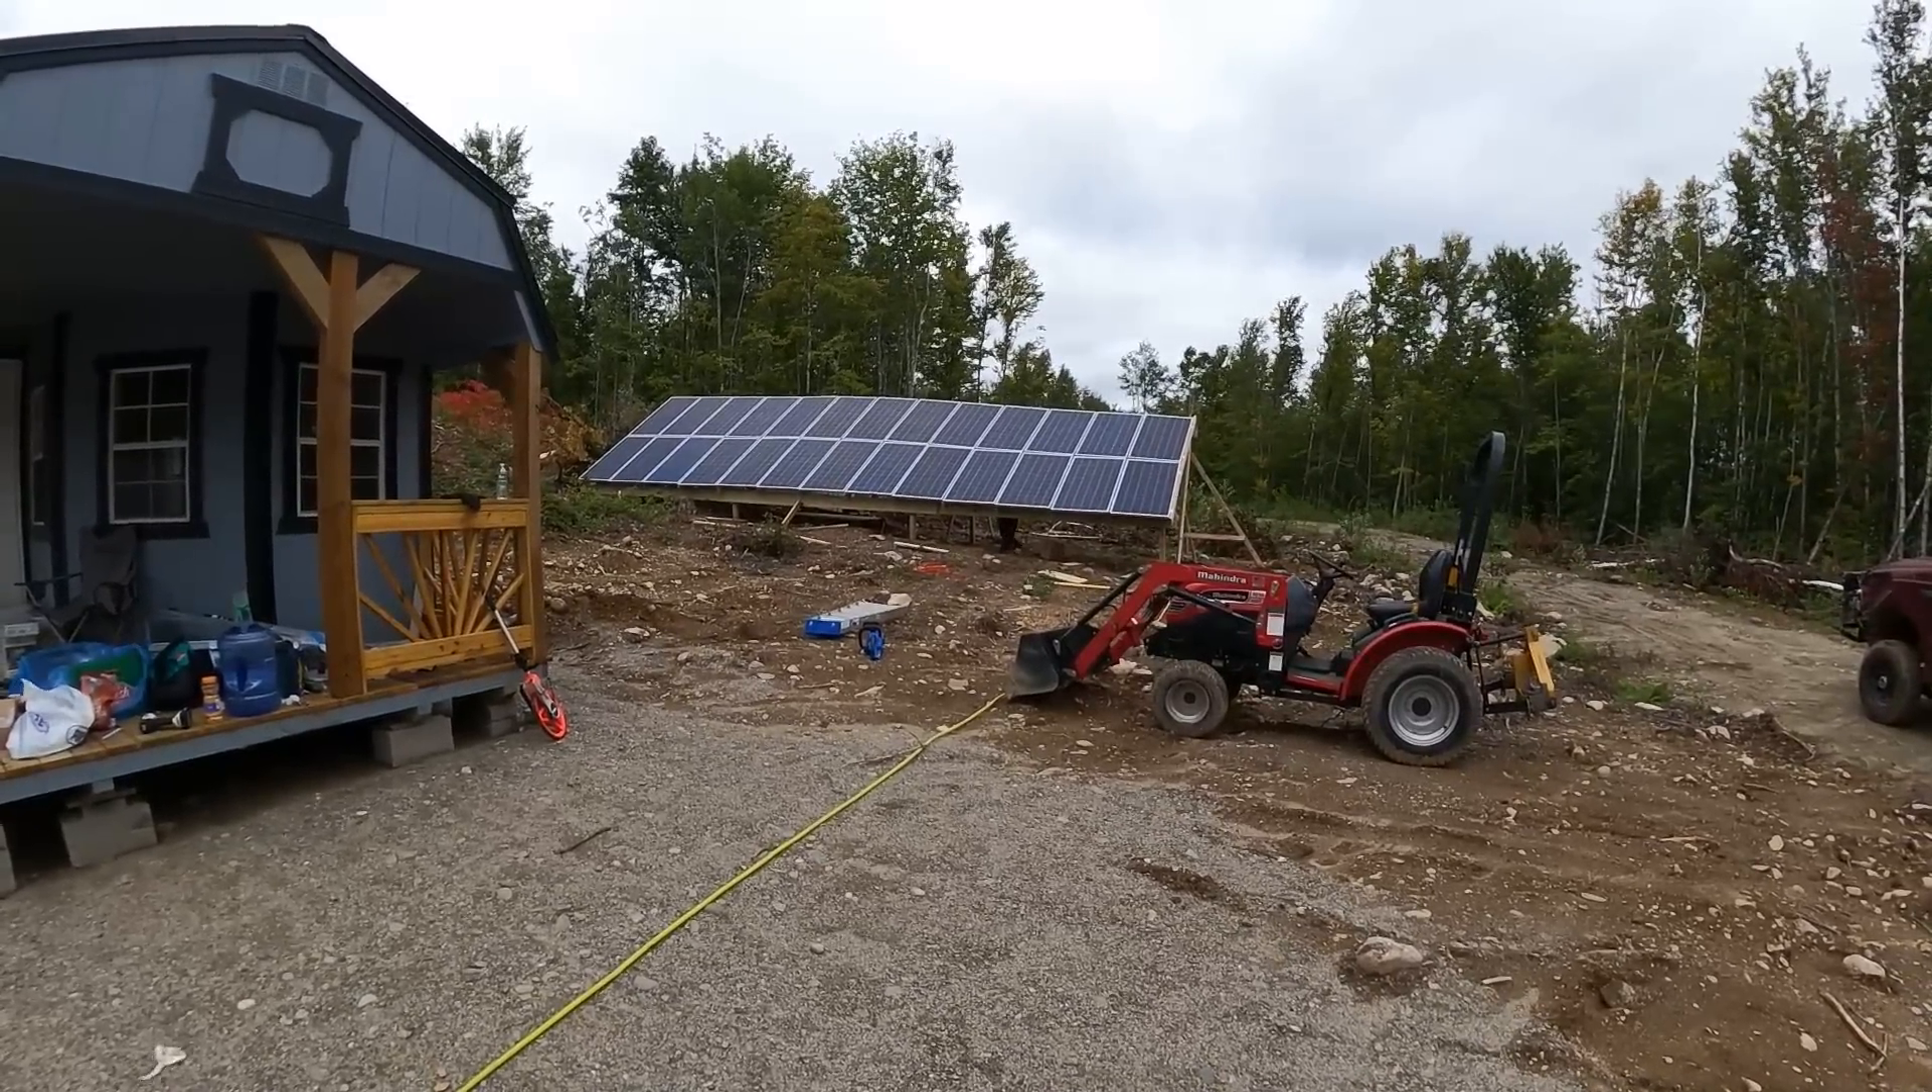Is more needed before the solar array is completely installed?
No.